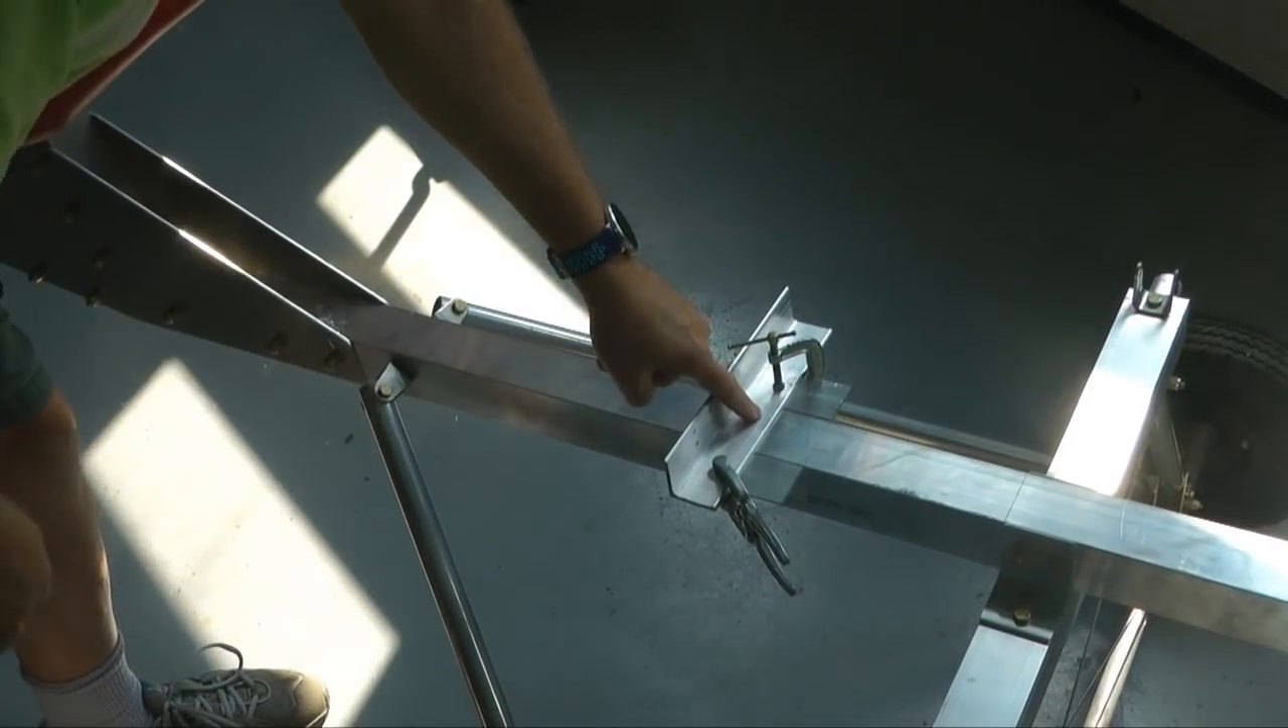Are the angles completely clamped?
Yes.